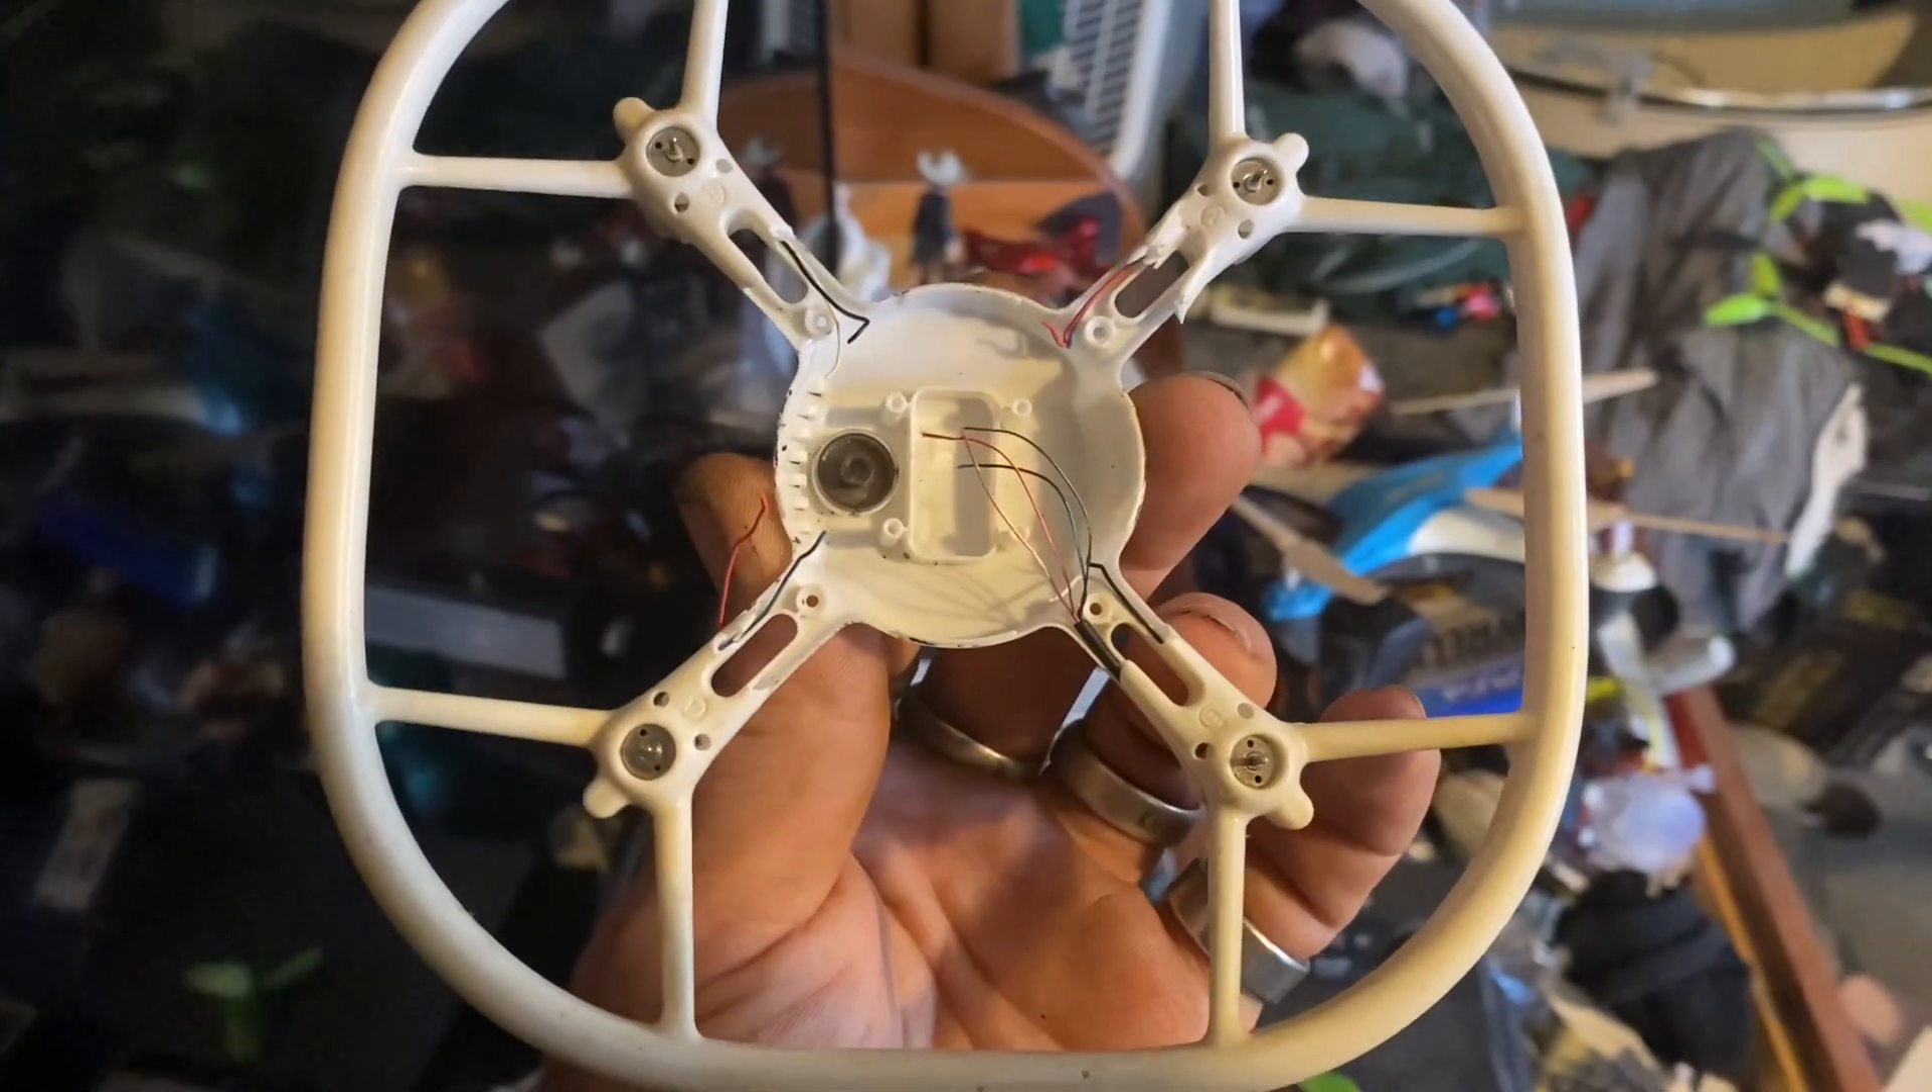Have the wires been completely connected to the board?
No.